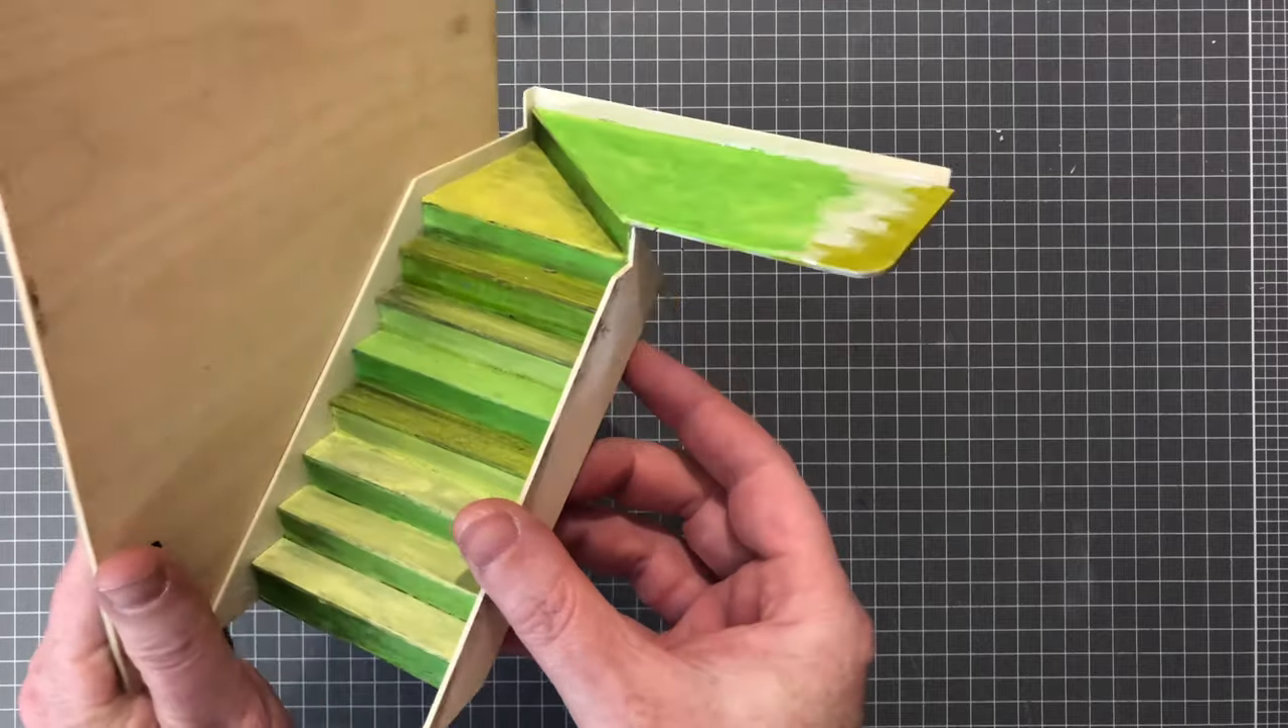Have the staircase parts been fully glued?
Yes.